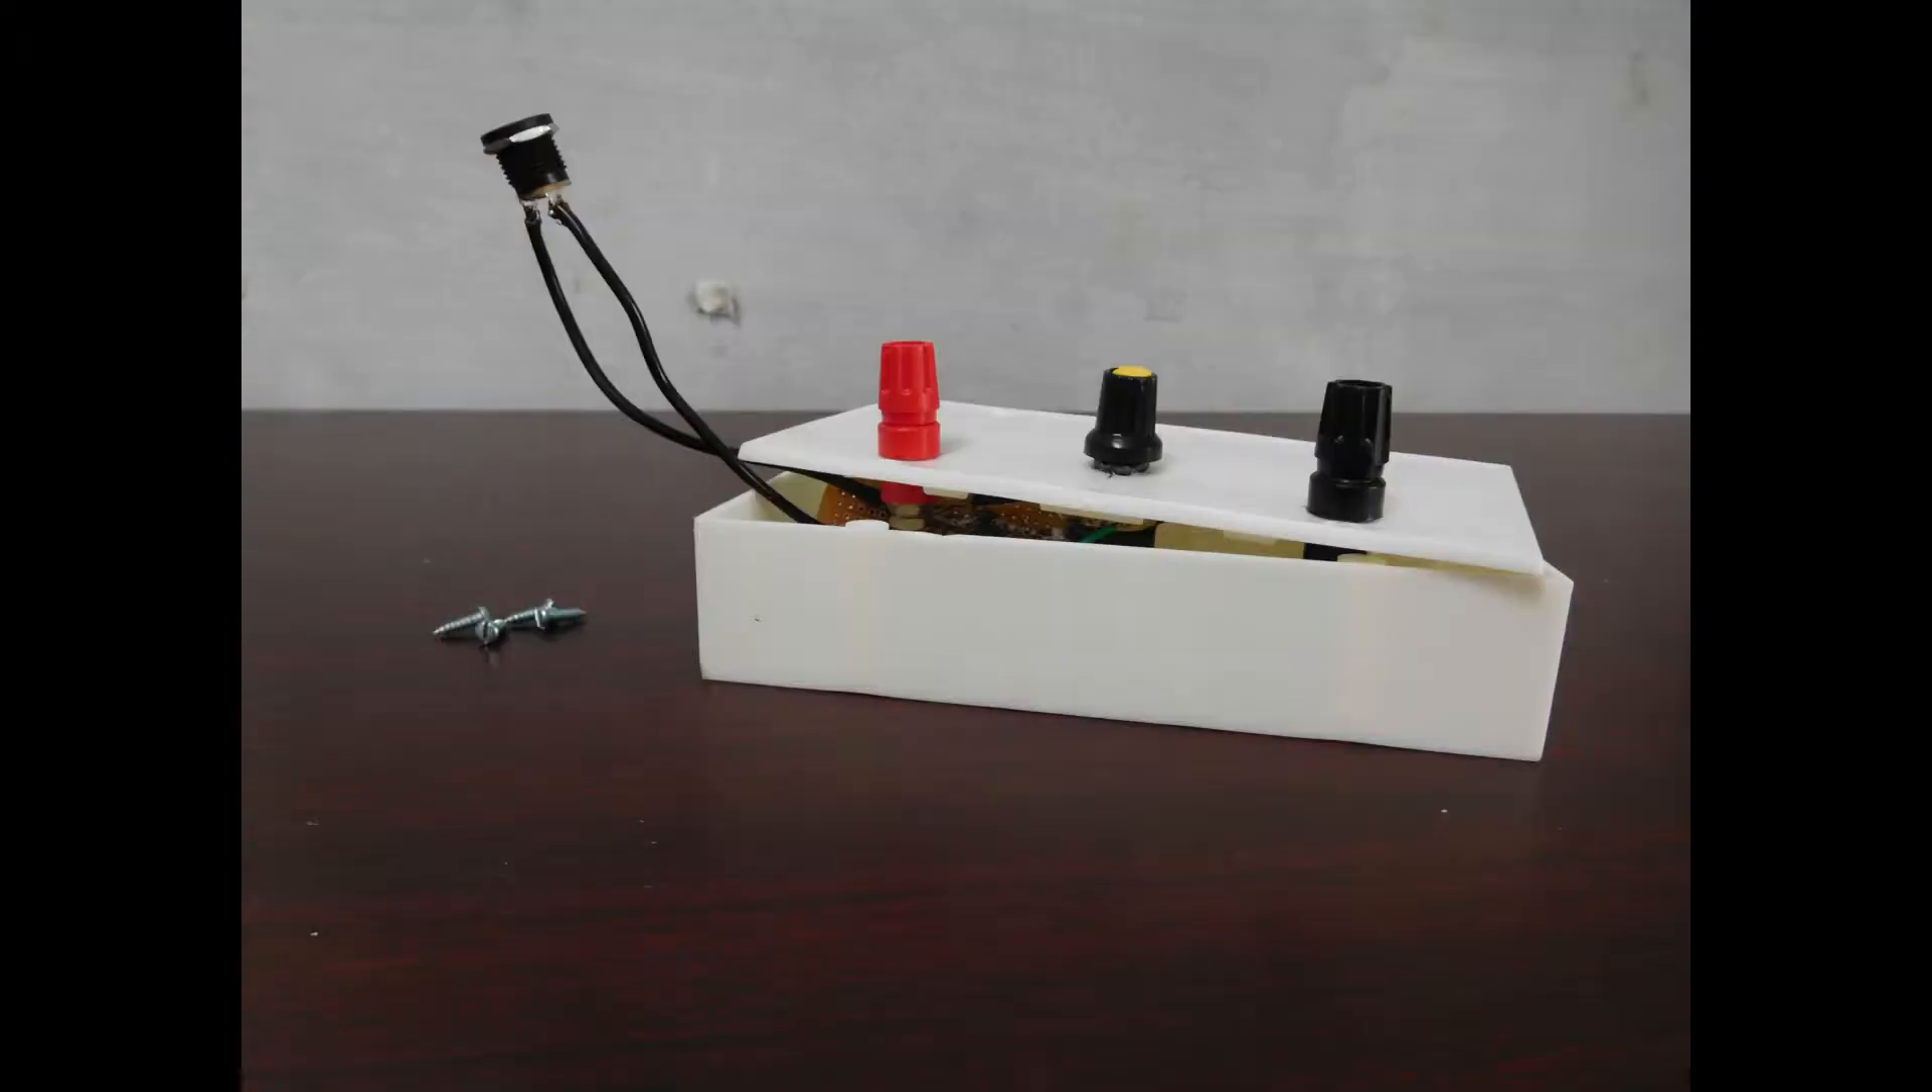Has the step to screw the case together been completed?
No.